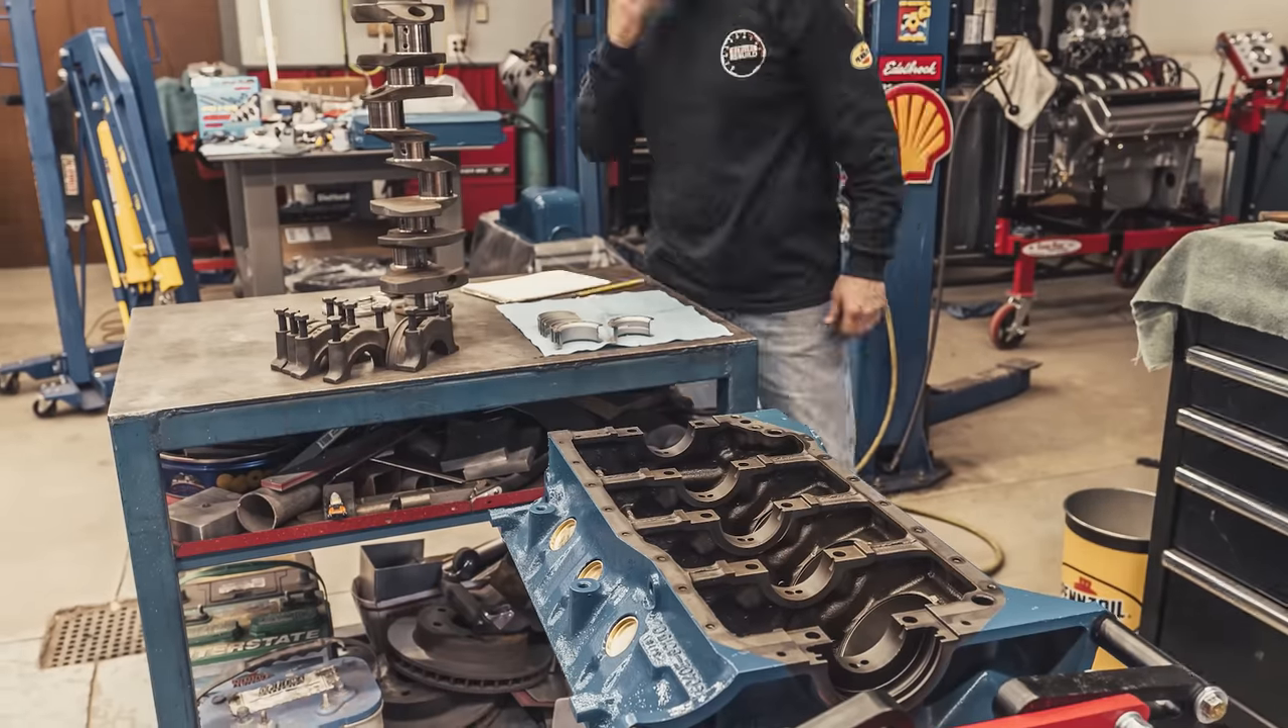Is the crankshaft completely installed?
No.